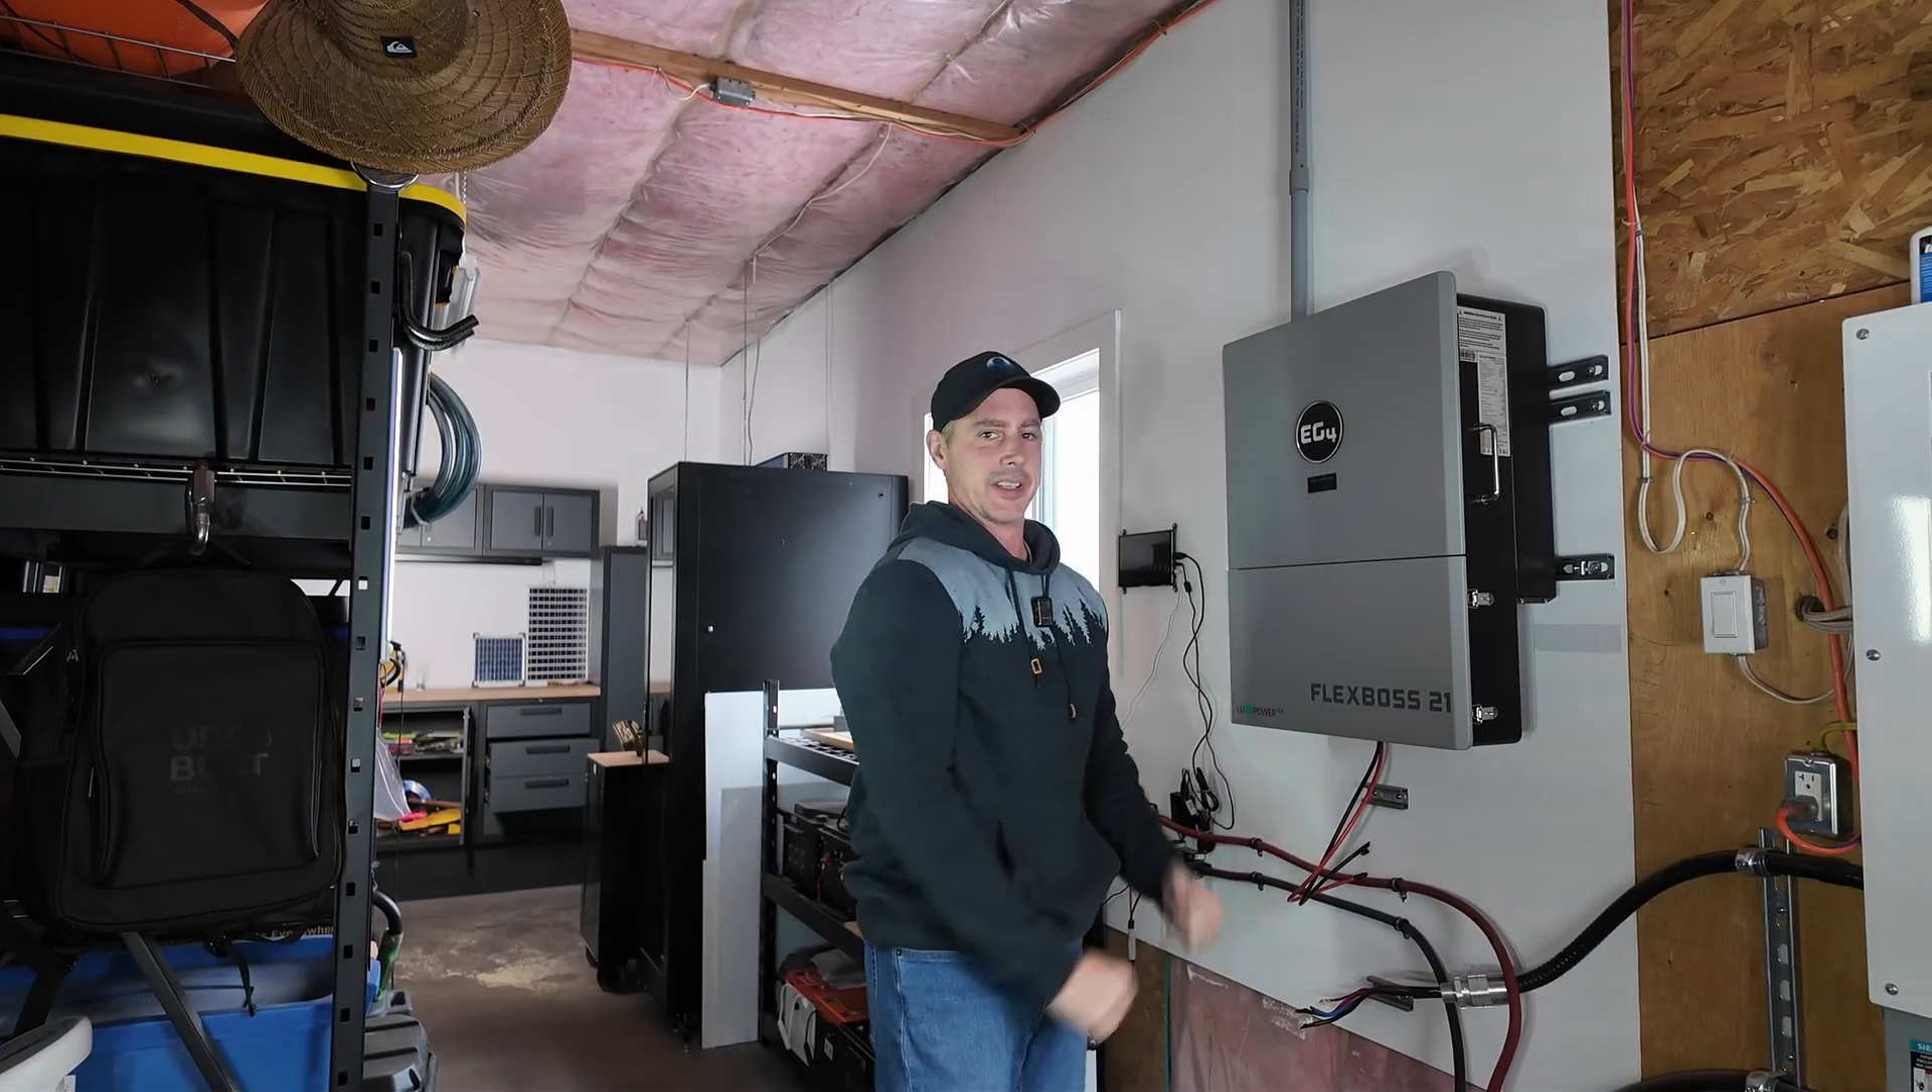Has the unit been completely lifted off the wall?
No.